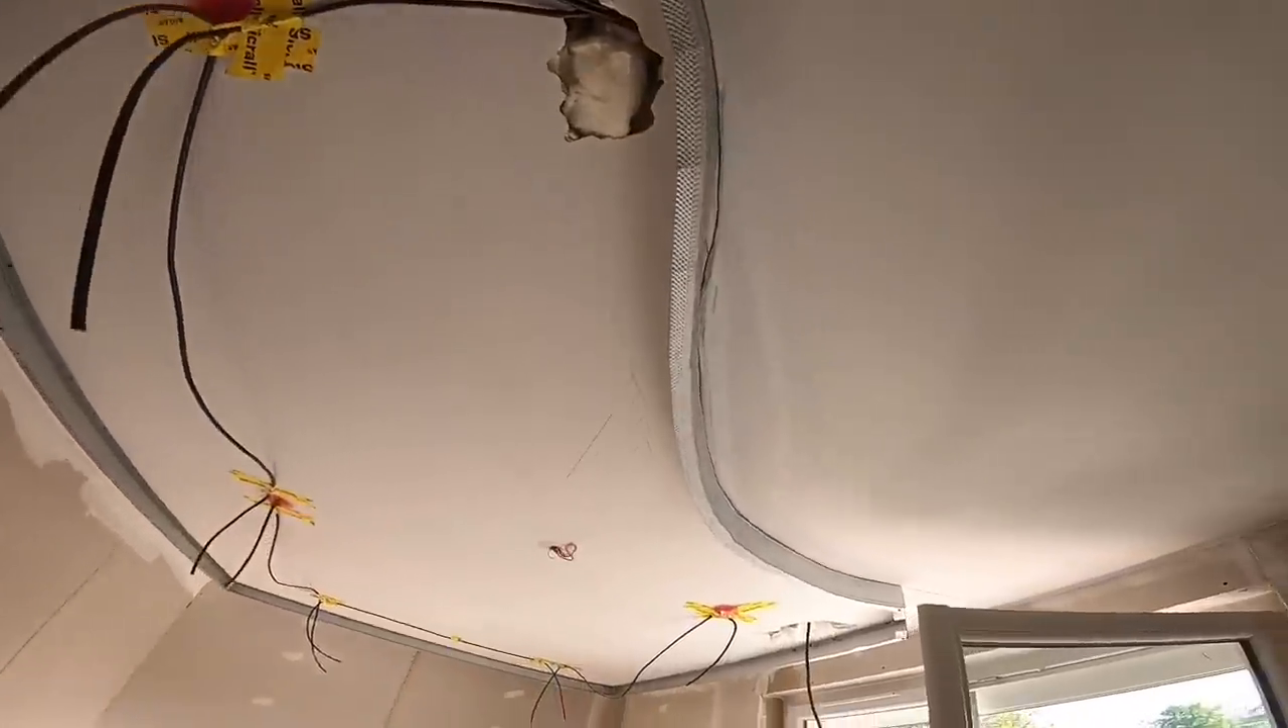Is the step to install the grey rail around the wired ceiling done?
Yes.